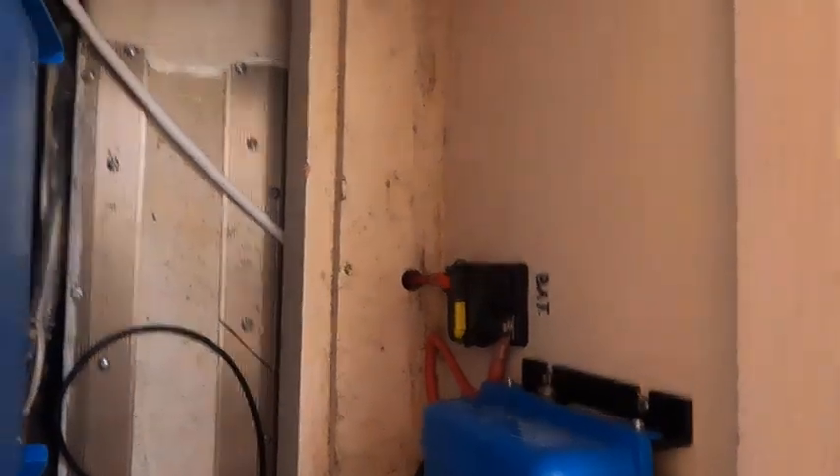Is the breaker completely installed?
Yes.